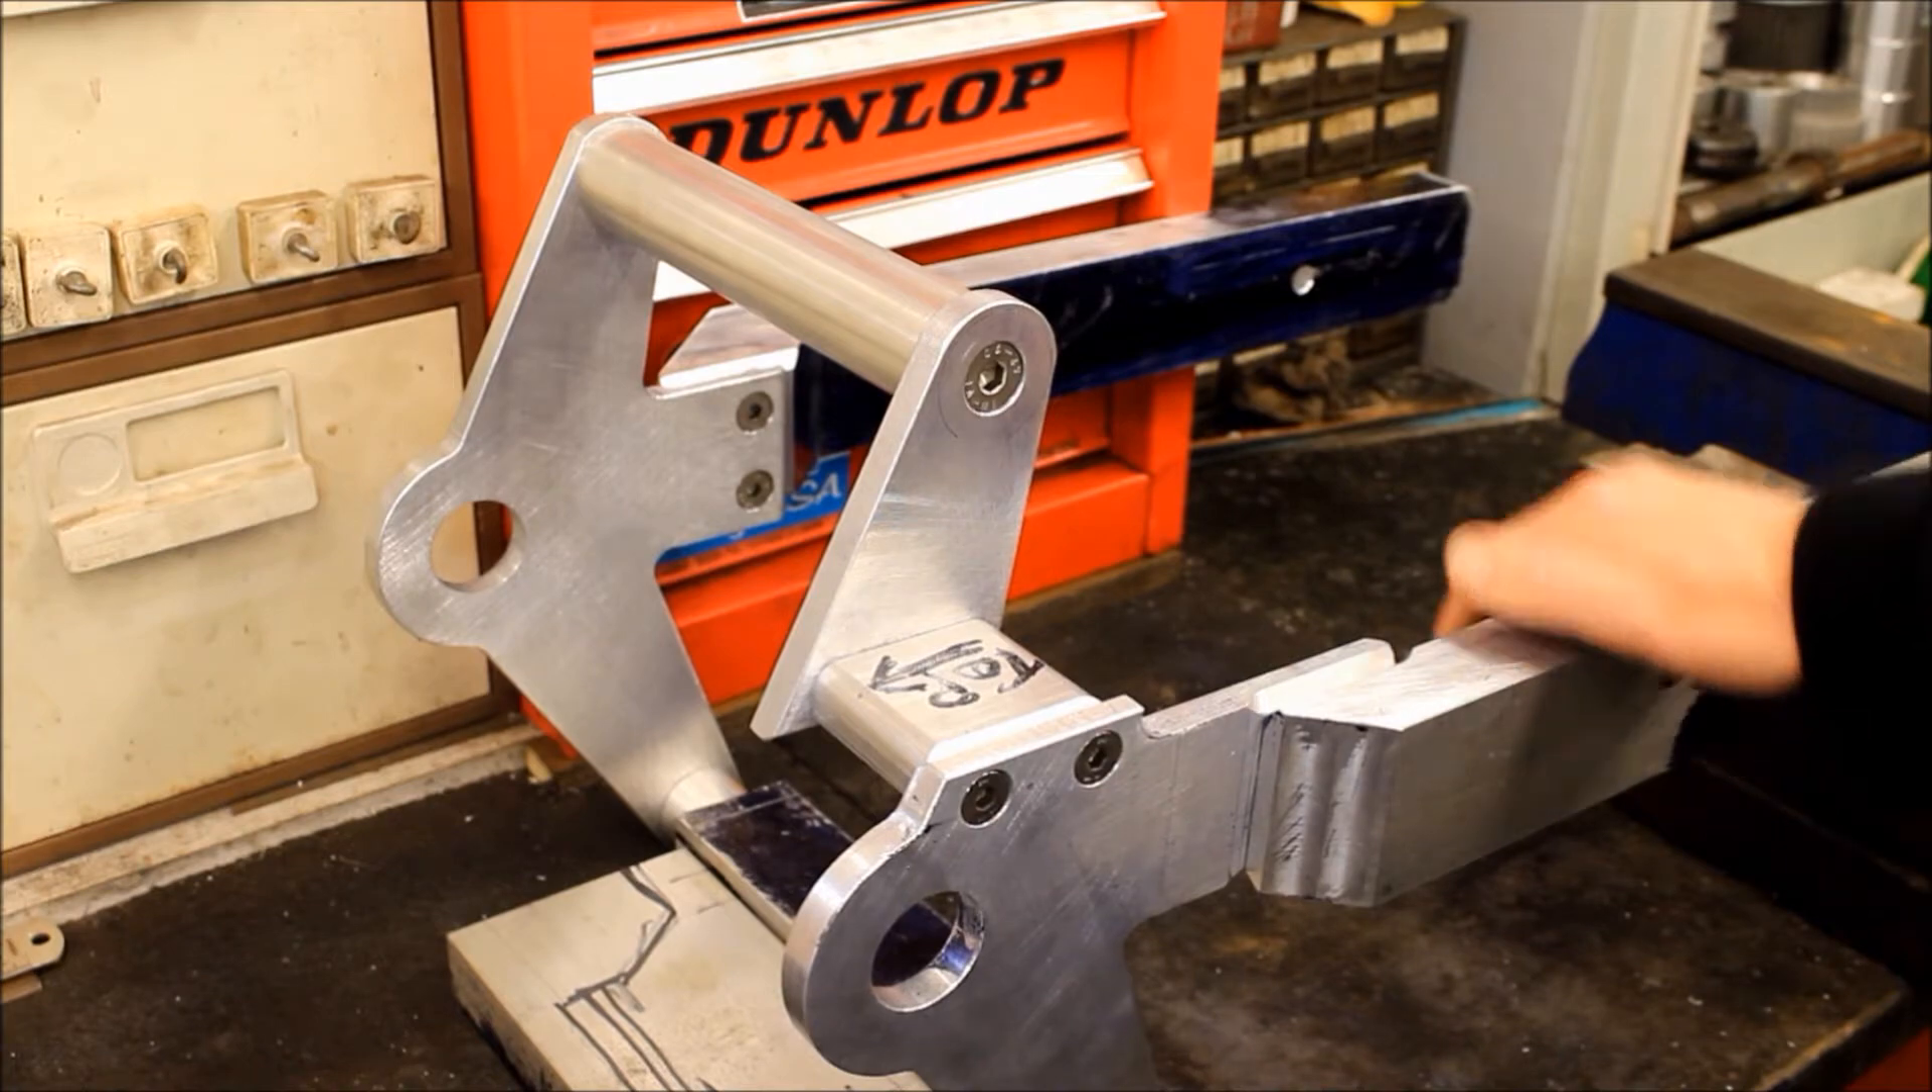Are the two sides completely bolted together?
Yes.